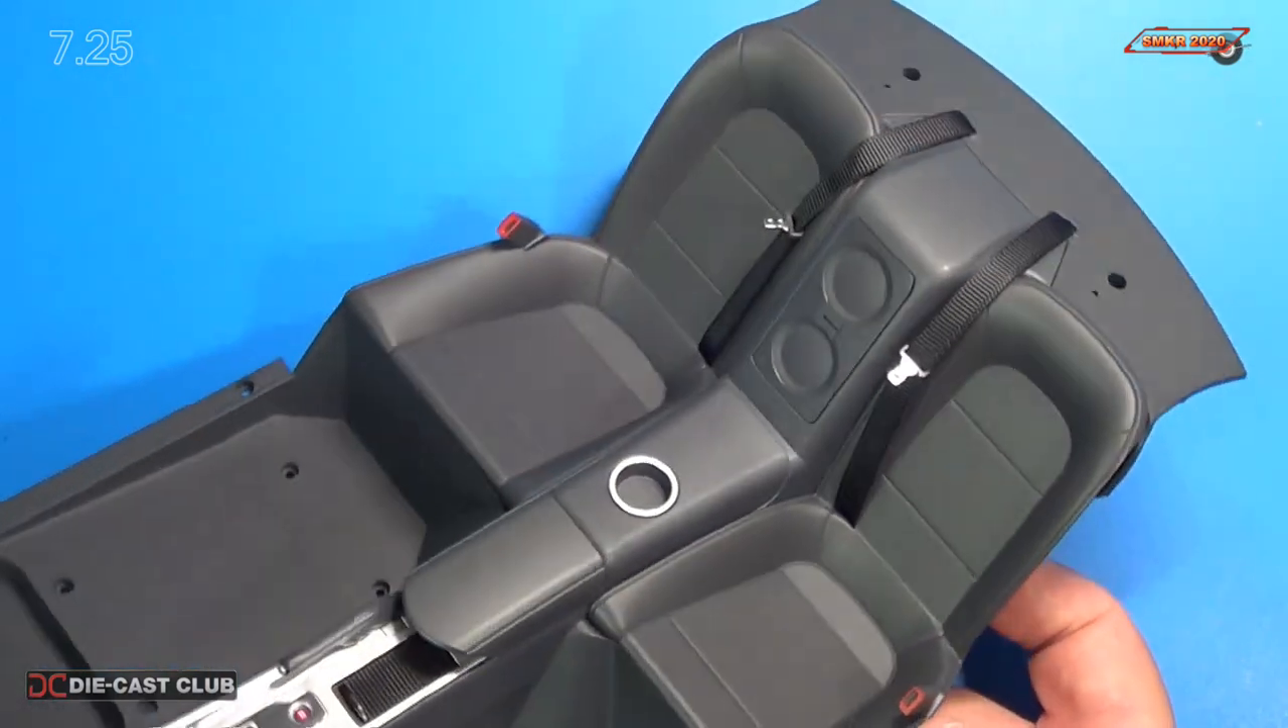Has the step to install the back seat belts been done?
Yes.